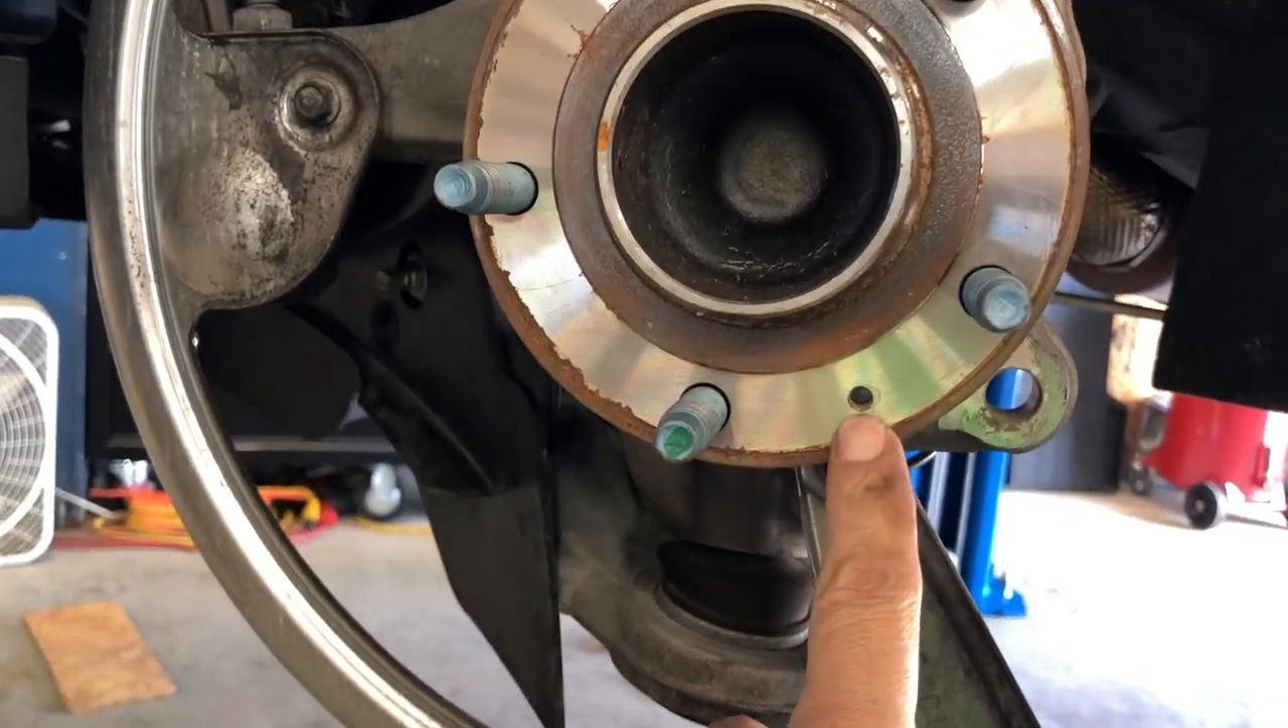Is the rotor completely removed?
Yes.